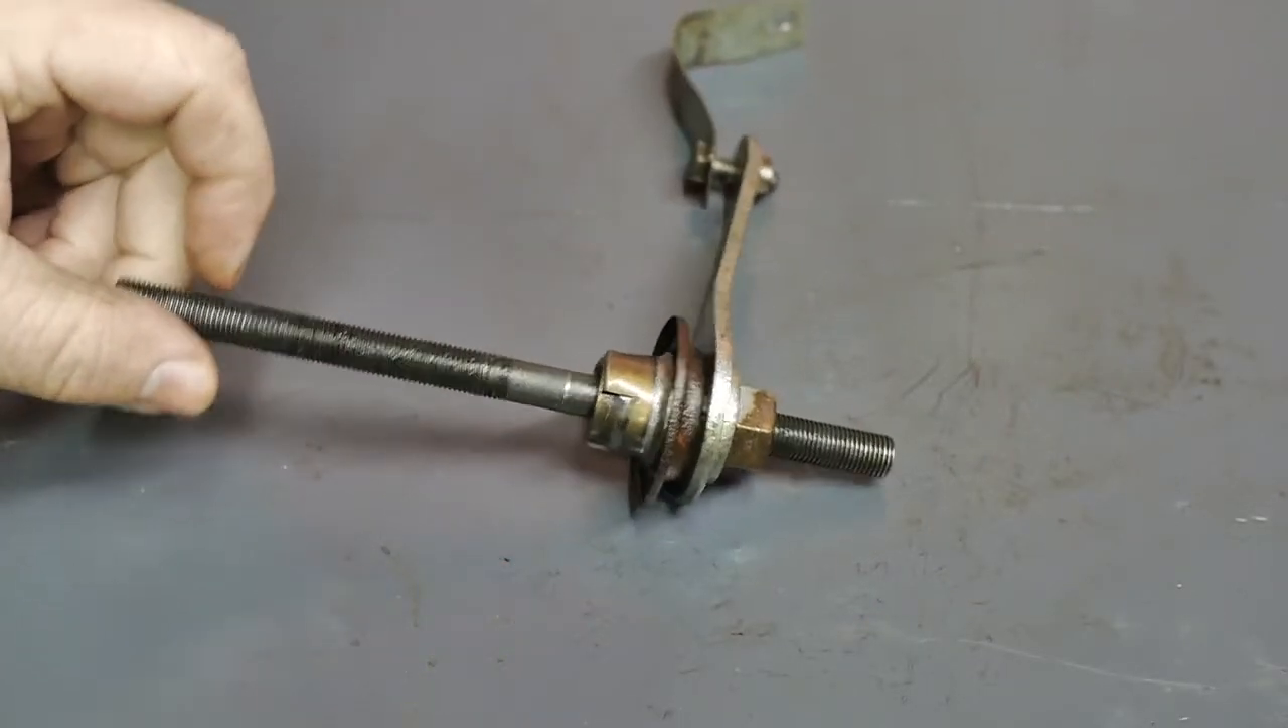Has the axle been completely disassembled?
No.